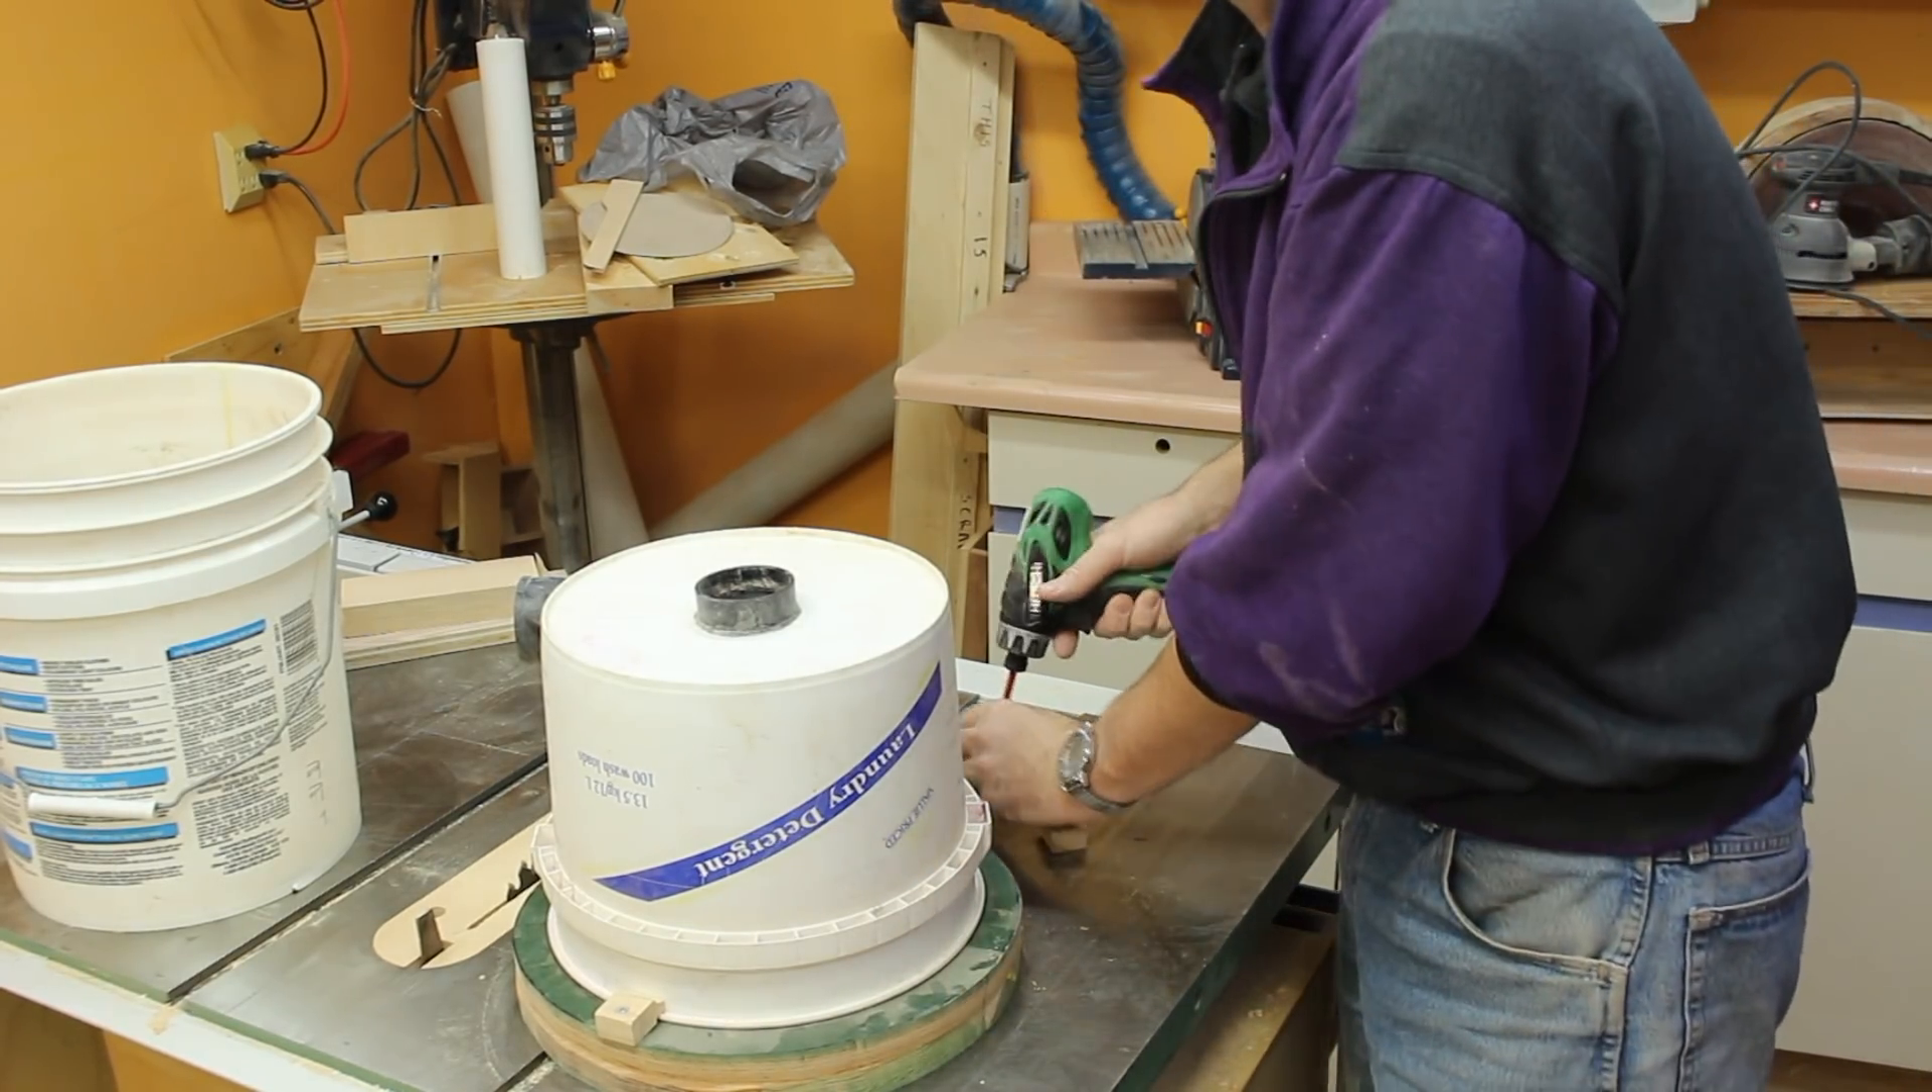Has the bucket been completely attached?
No.